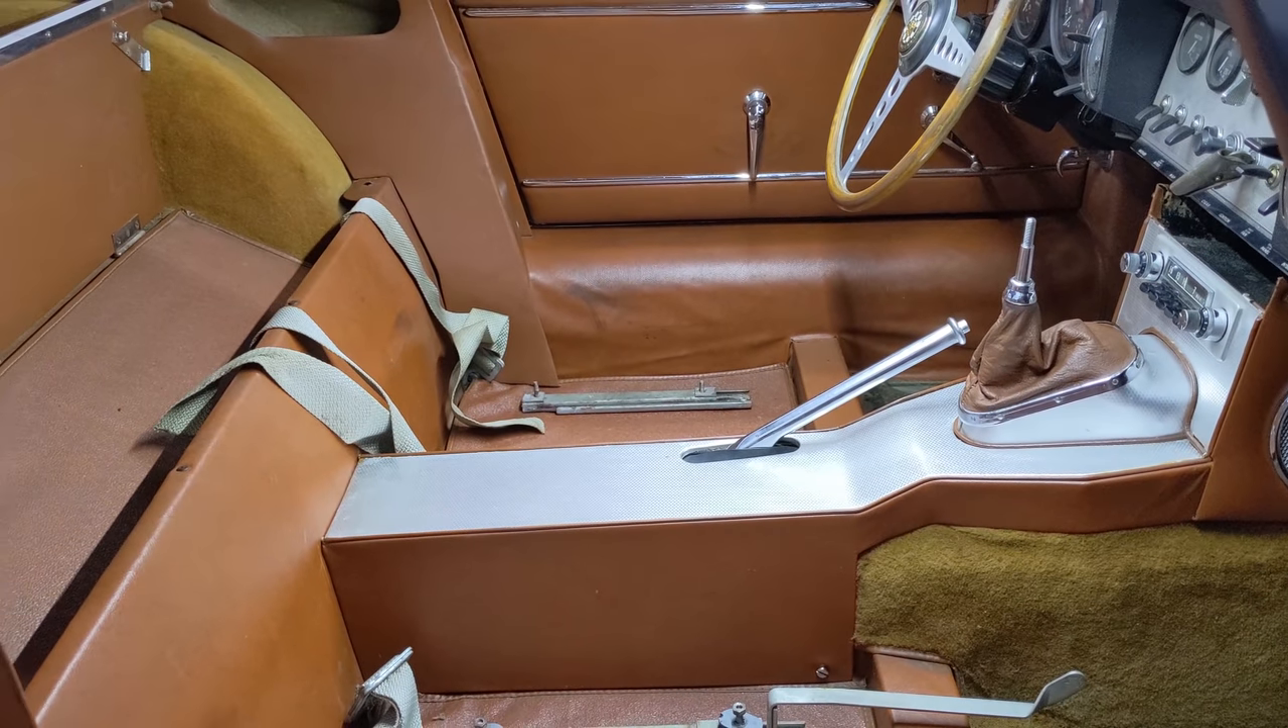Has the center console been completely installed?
Yes.